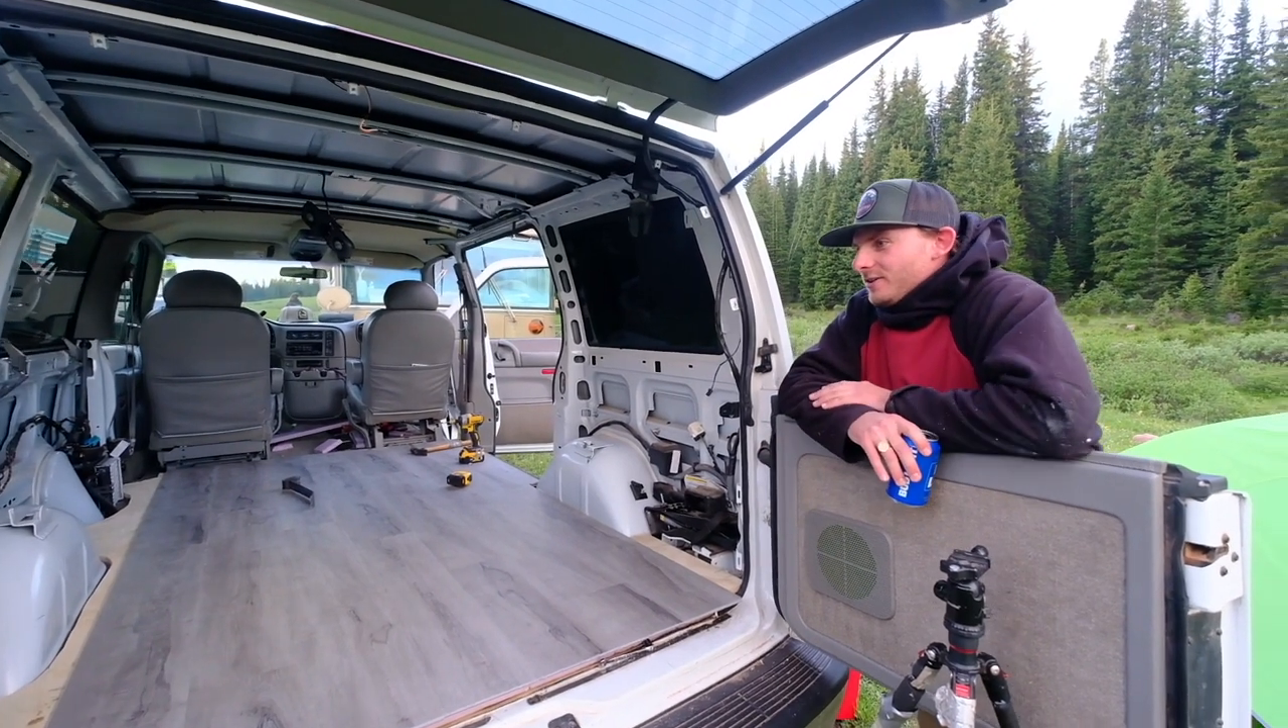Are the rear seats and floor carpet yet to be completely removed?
No.